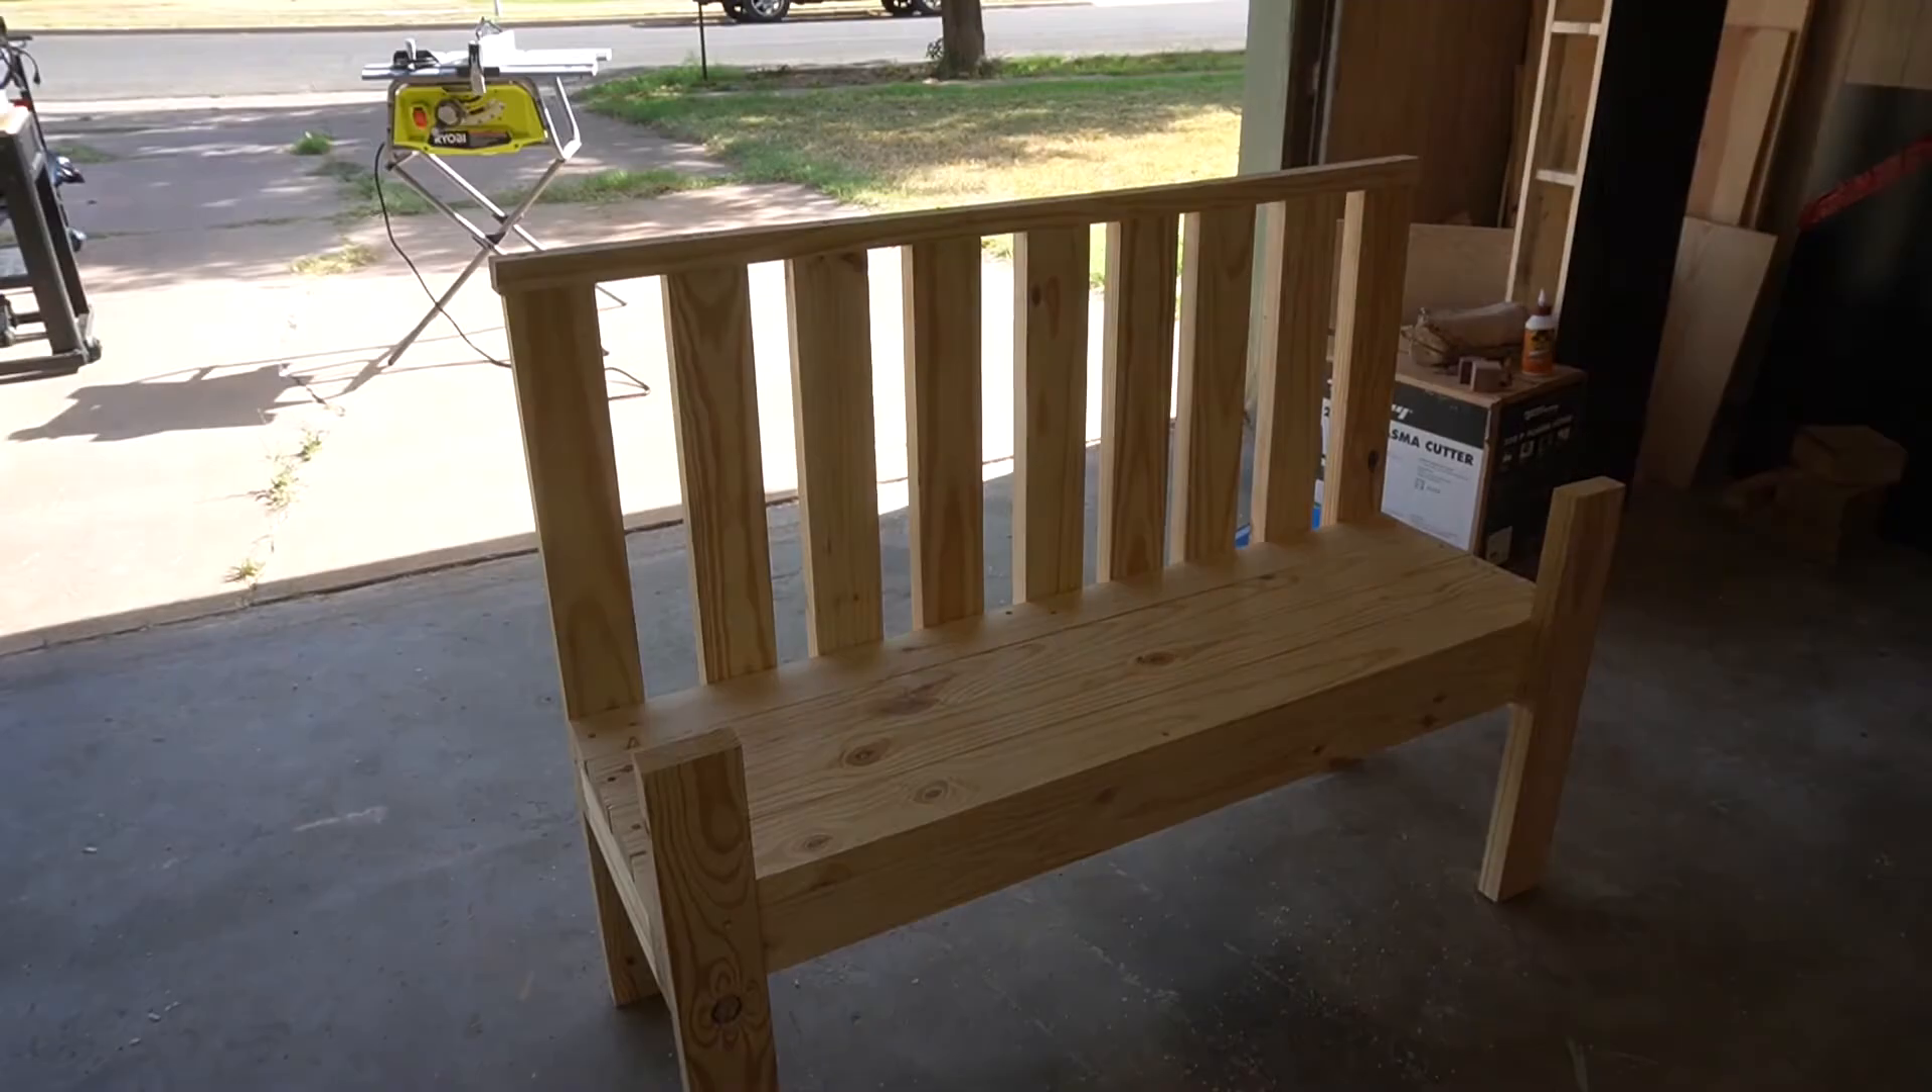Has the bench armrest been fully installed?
No.